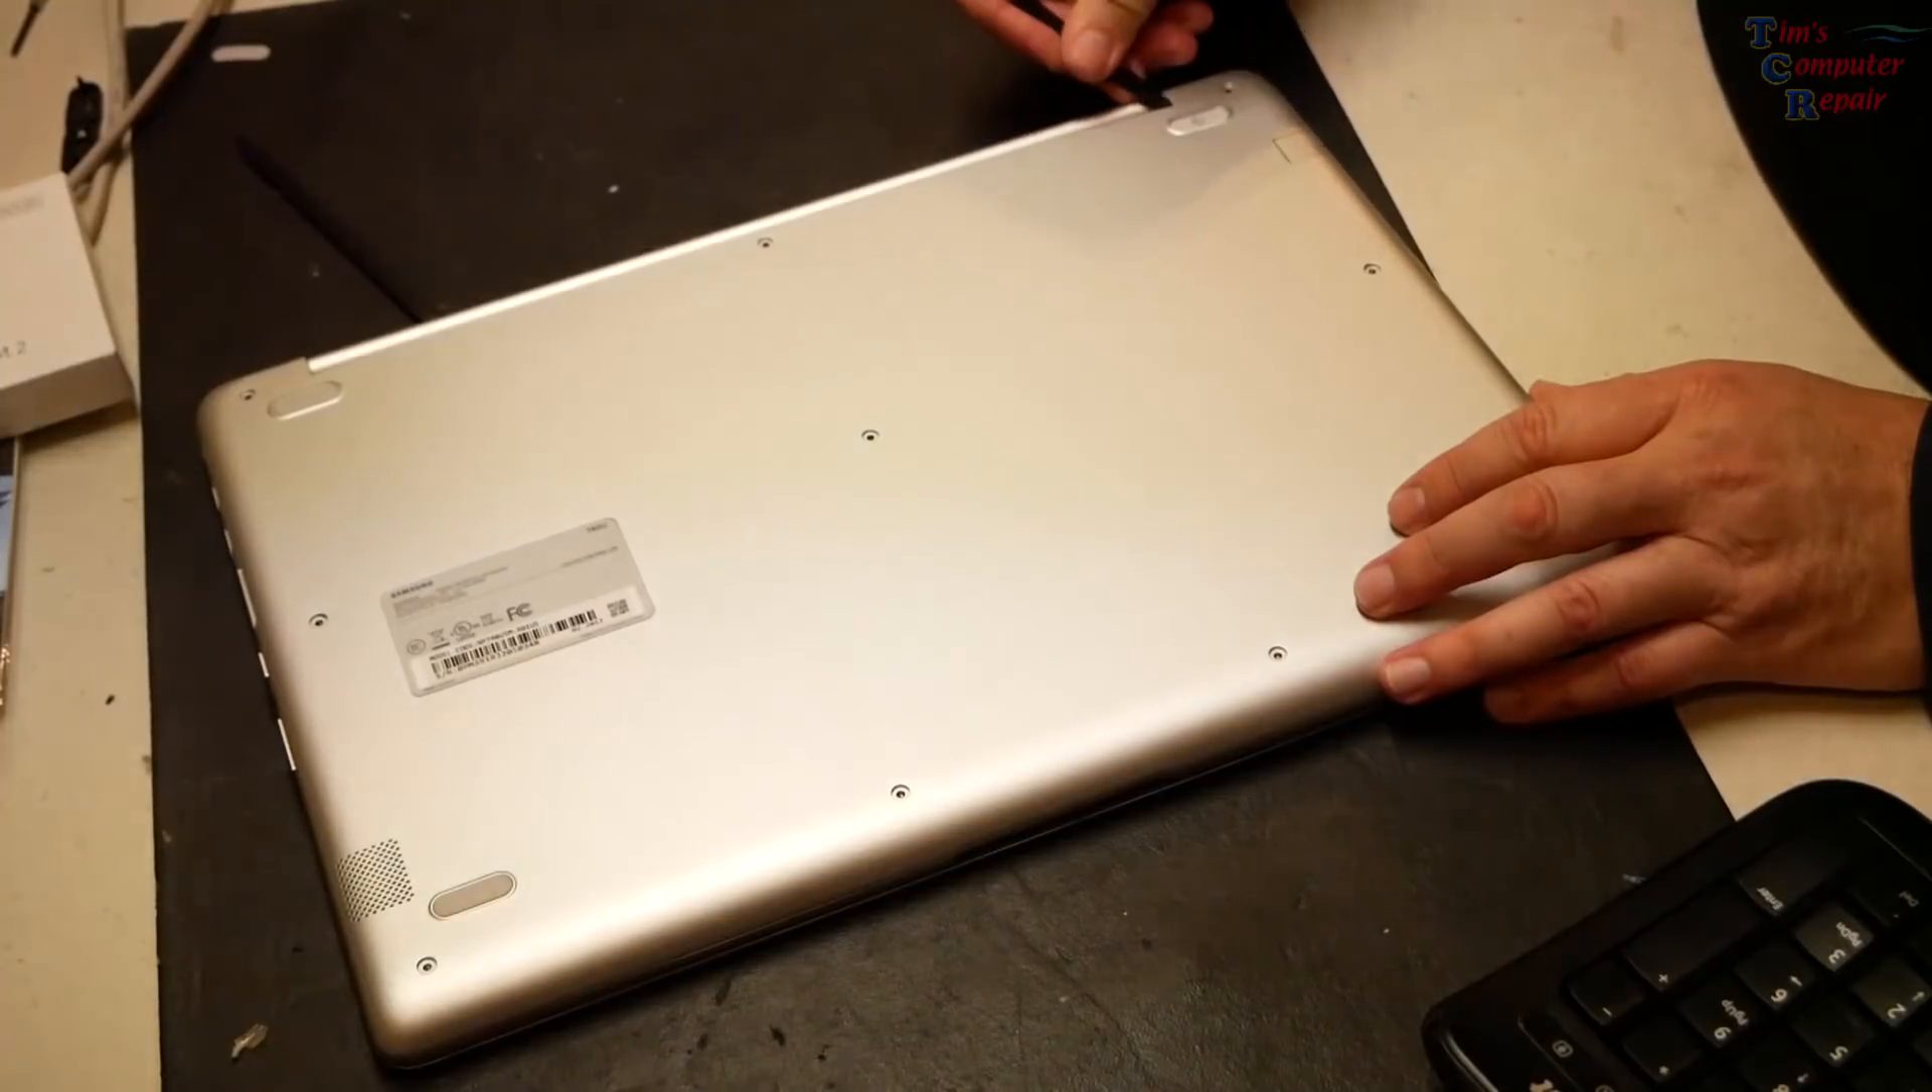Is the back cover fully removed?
No.